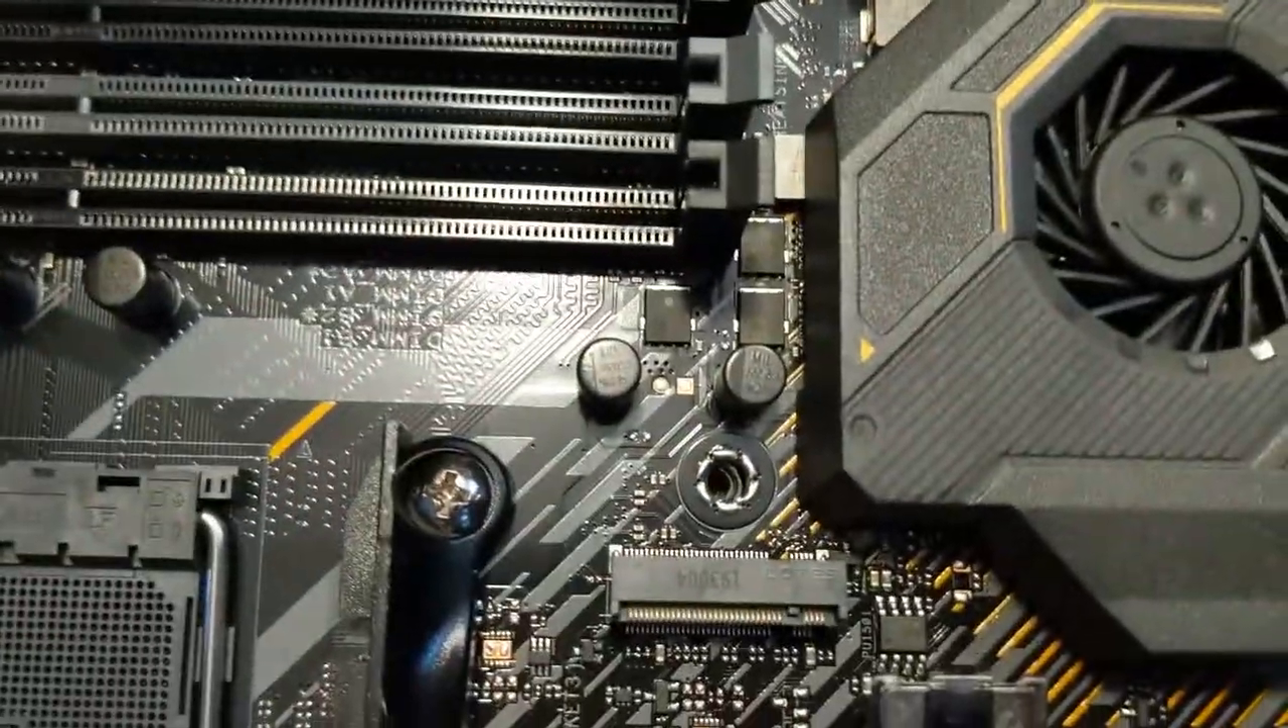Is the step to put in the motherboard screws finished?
No.